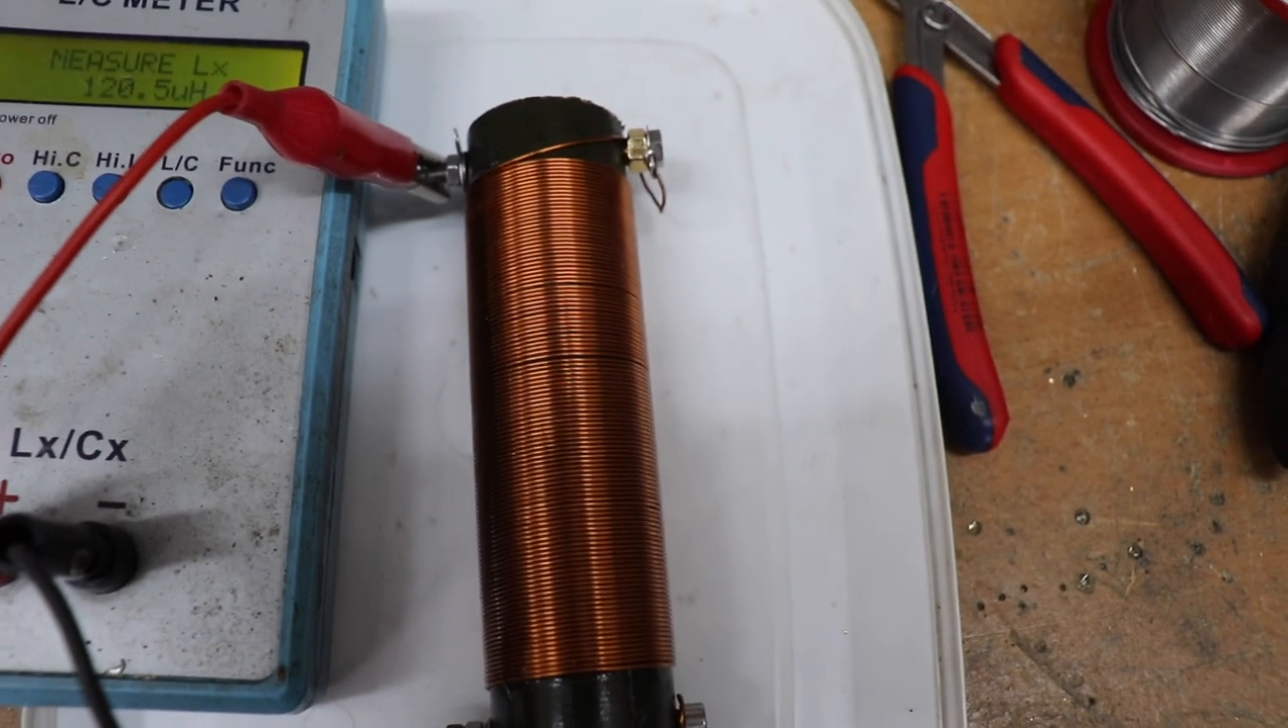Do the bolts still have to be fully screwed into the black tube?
No.